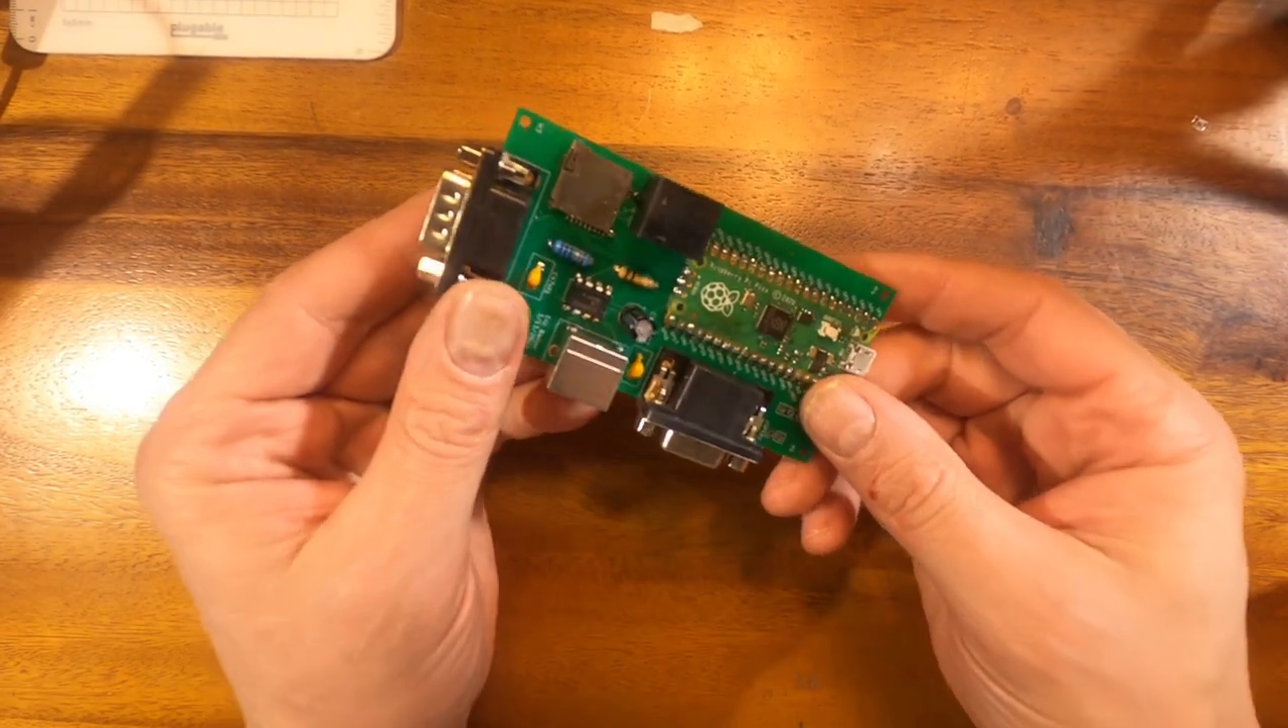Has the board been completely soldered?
Yes.